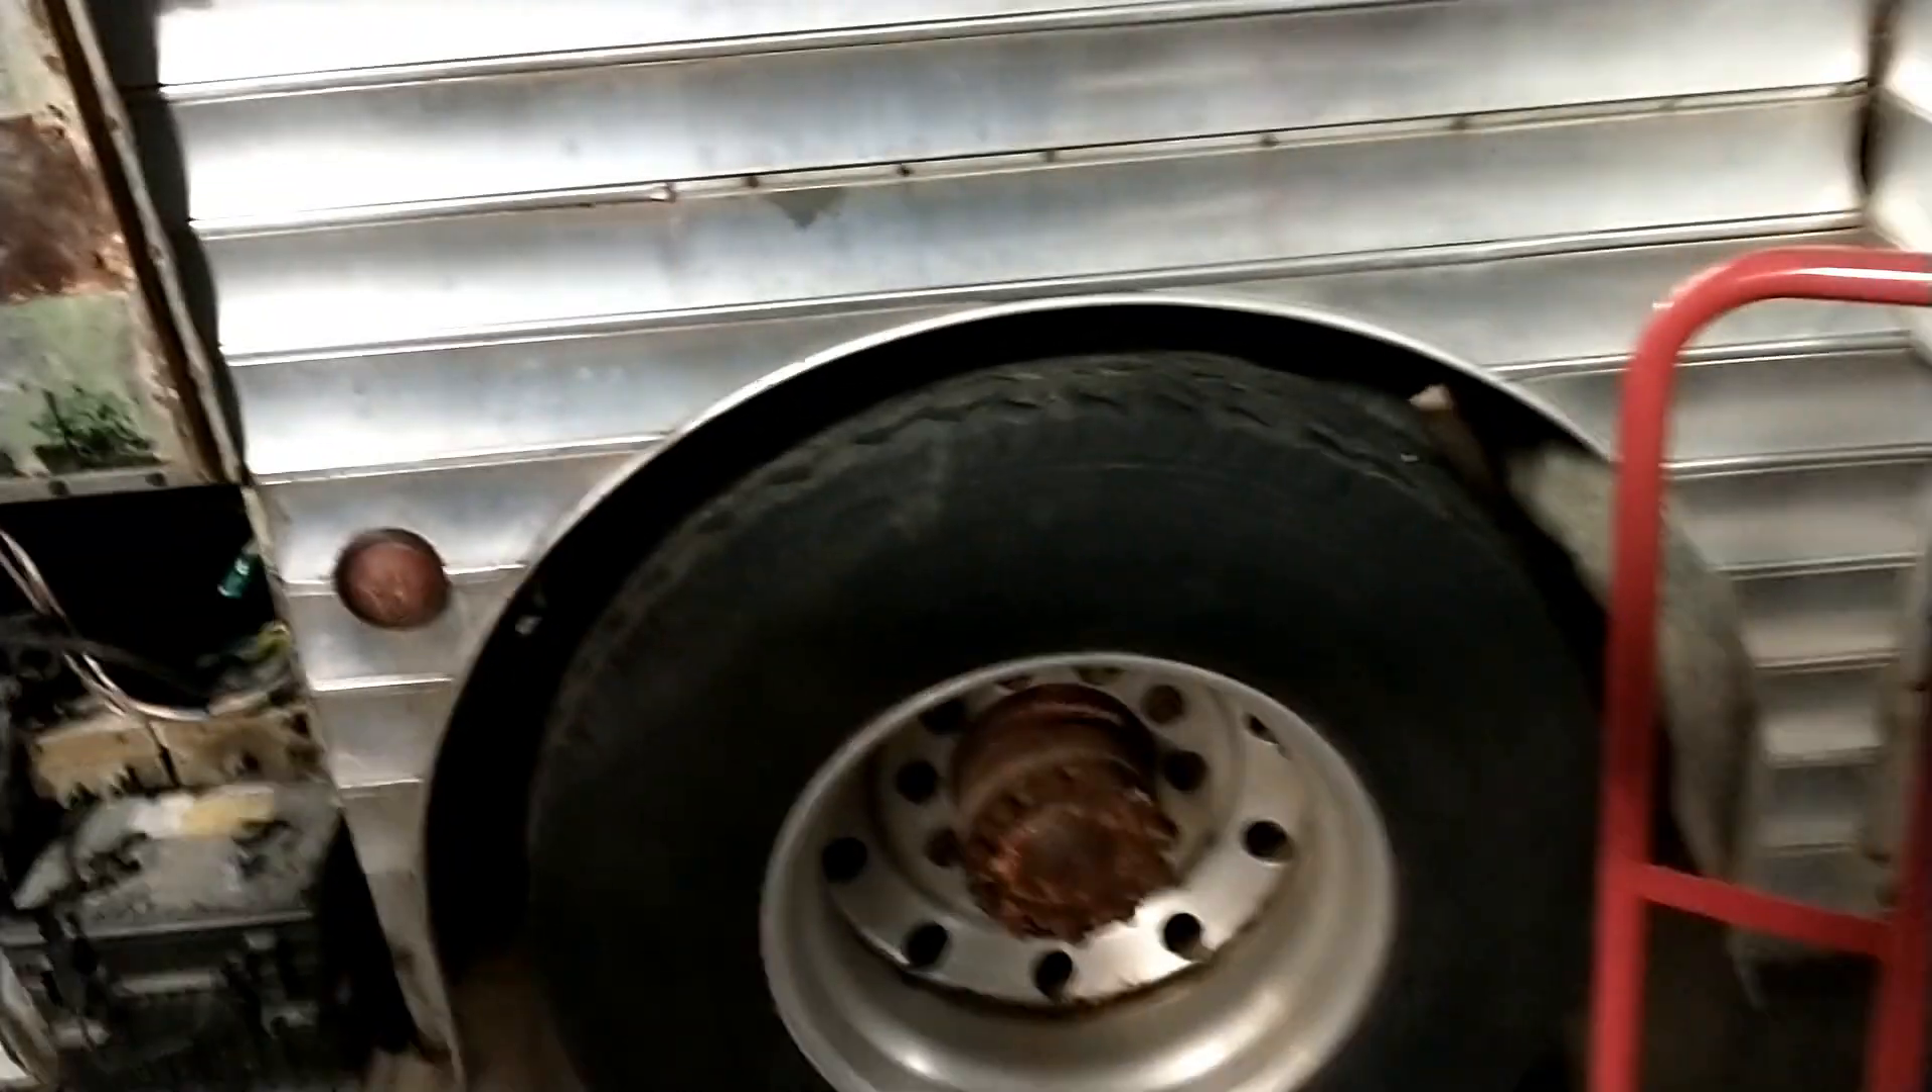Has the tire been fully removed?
No.